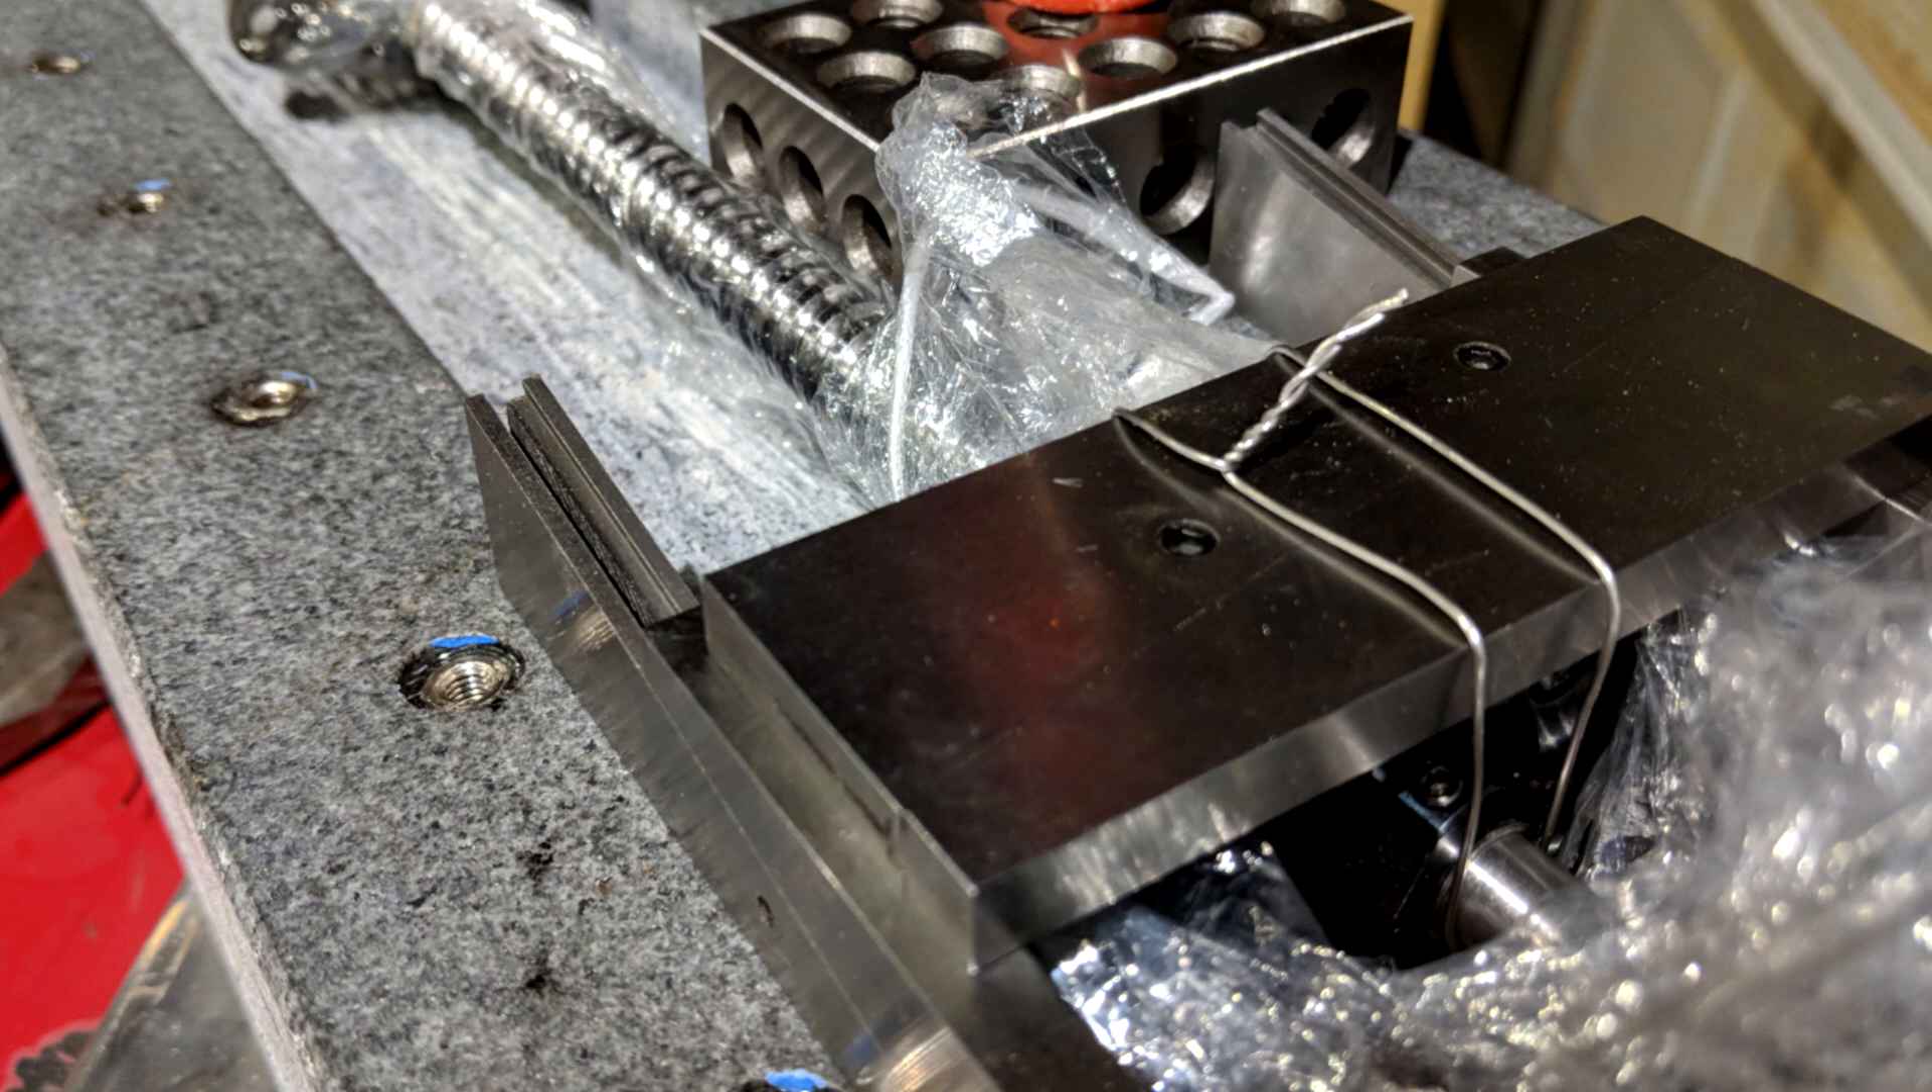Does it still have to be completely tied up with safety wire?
No.